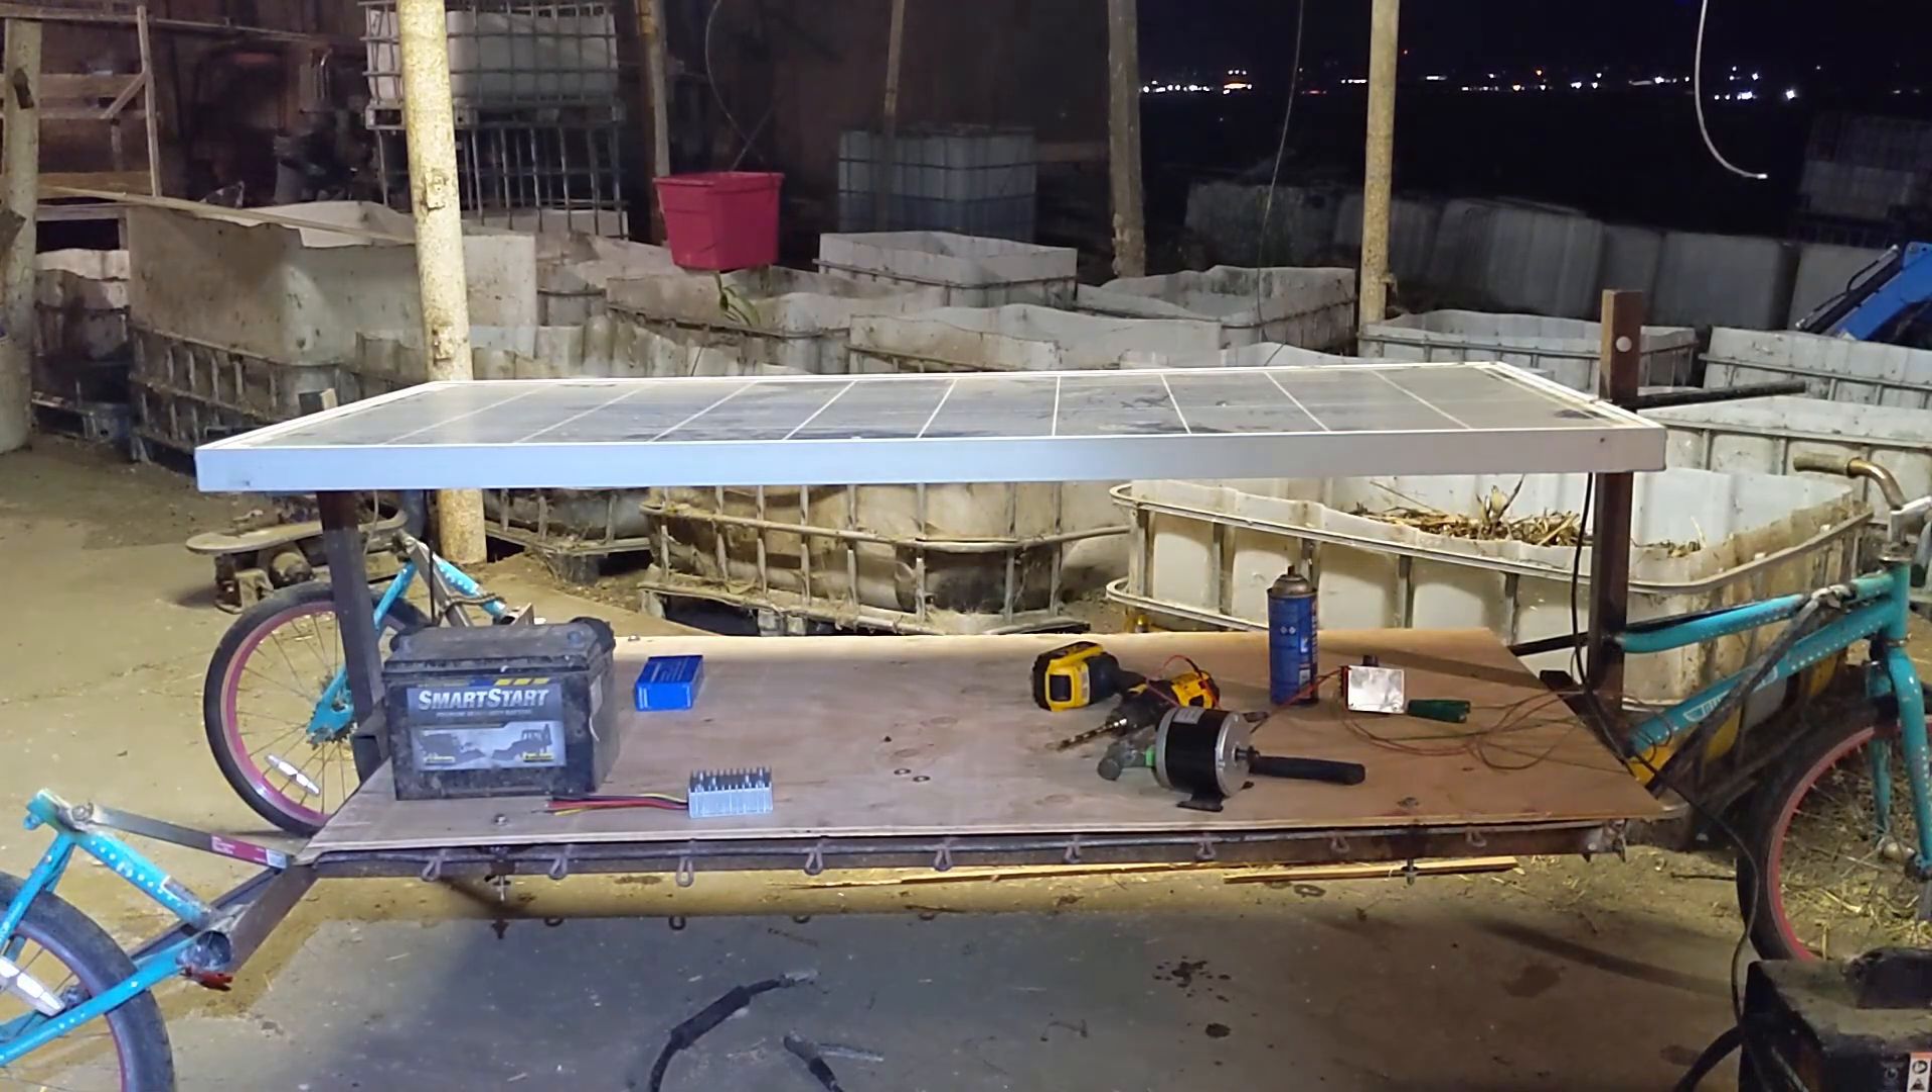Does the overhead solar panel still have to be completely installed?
No.